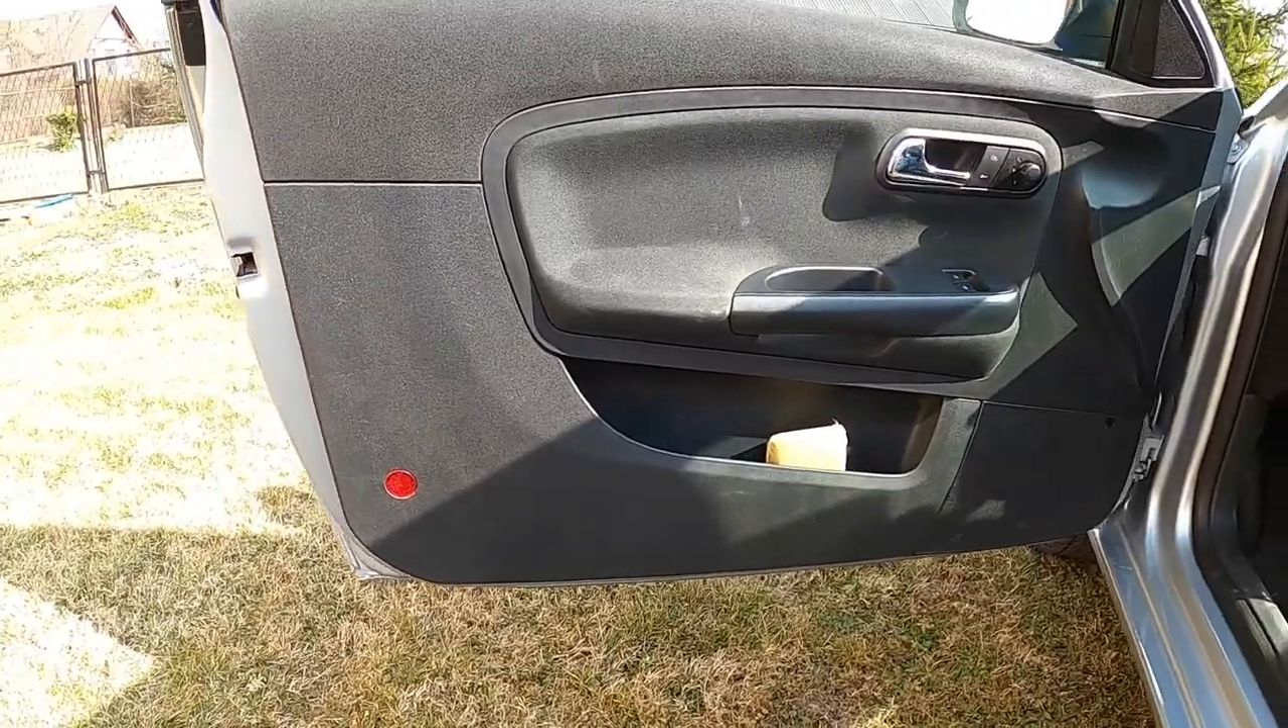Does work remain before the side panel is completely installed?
No.